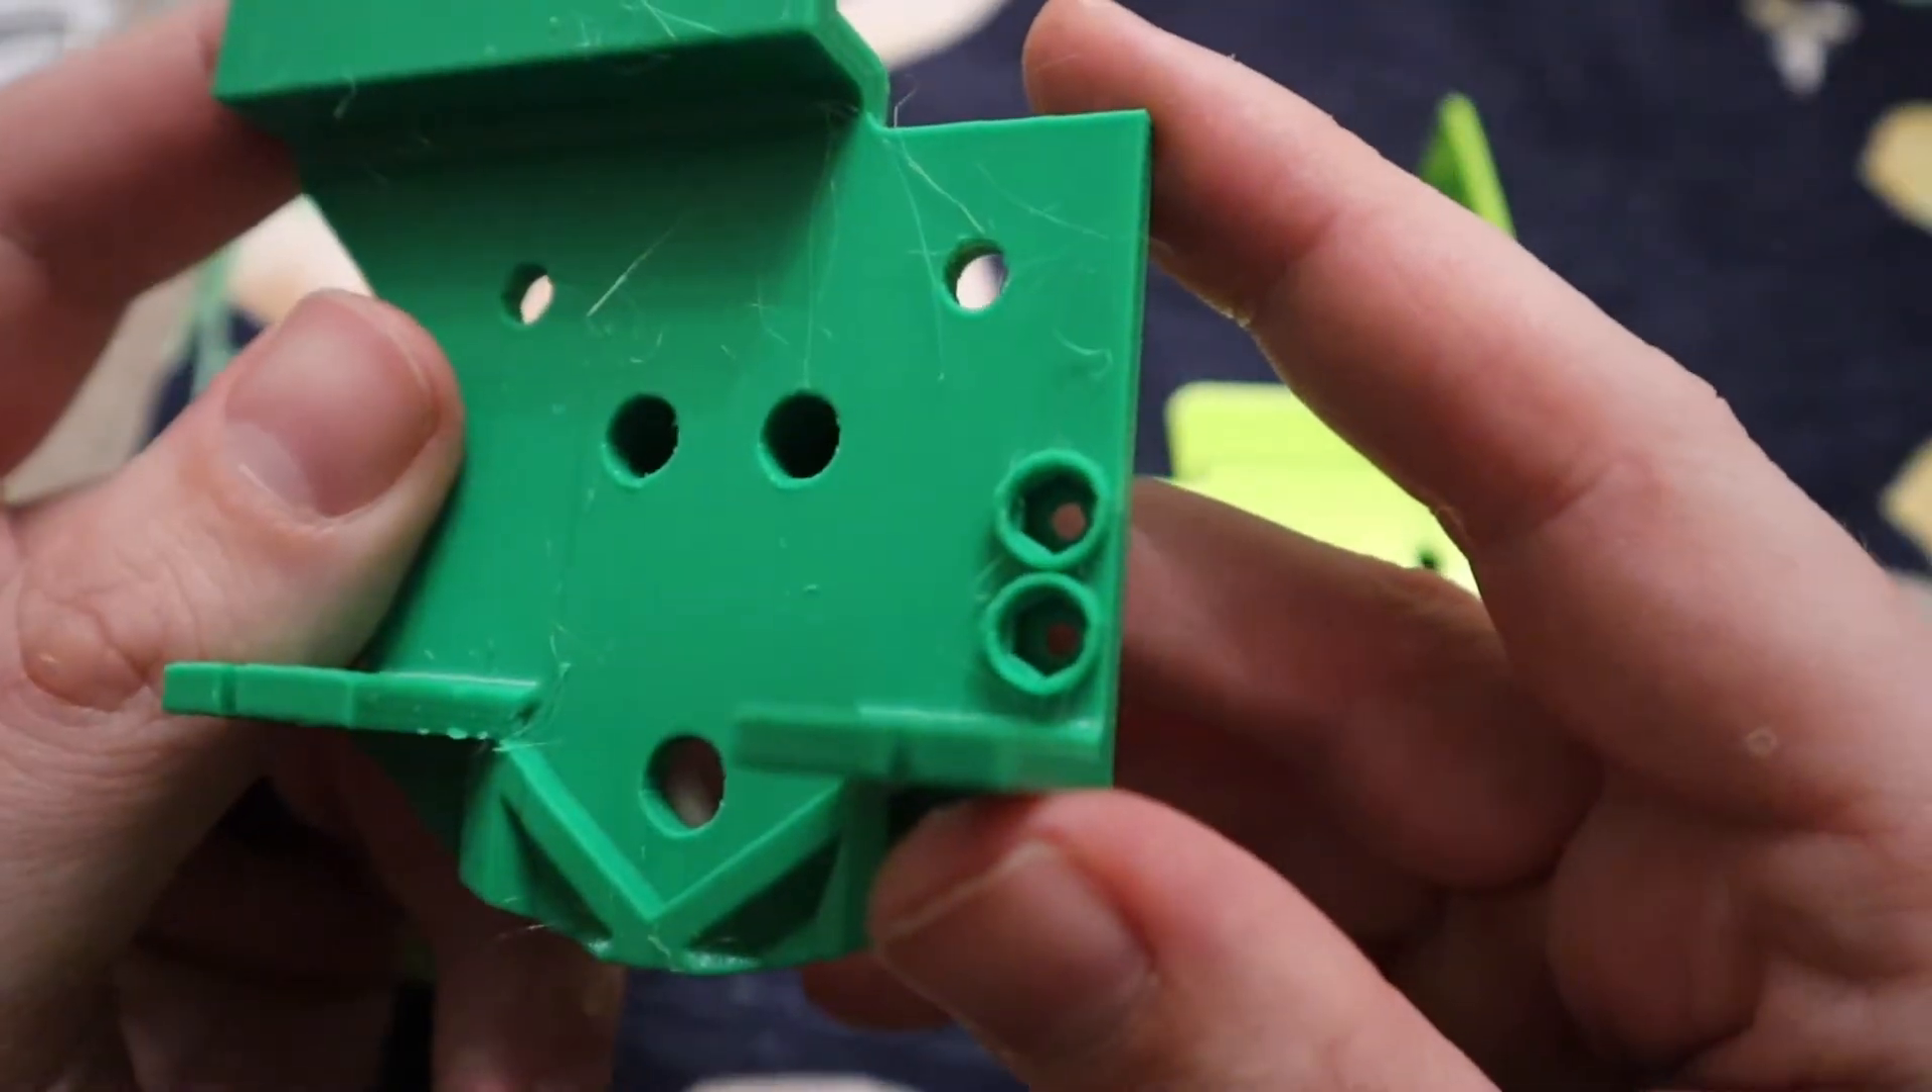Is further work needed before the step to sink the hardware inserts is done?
Yes.